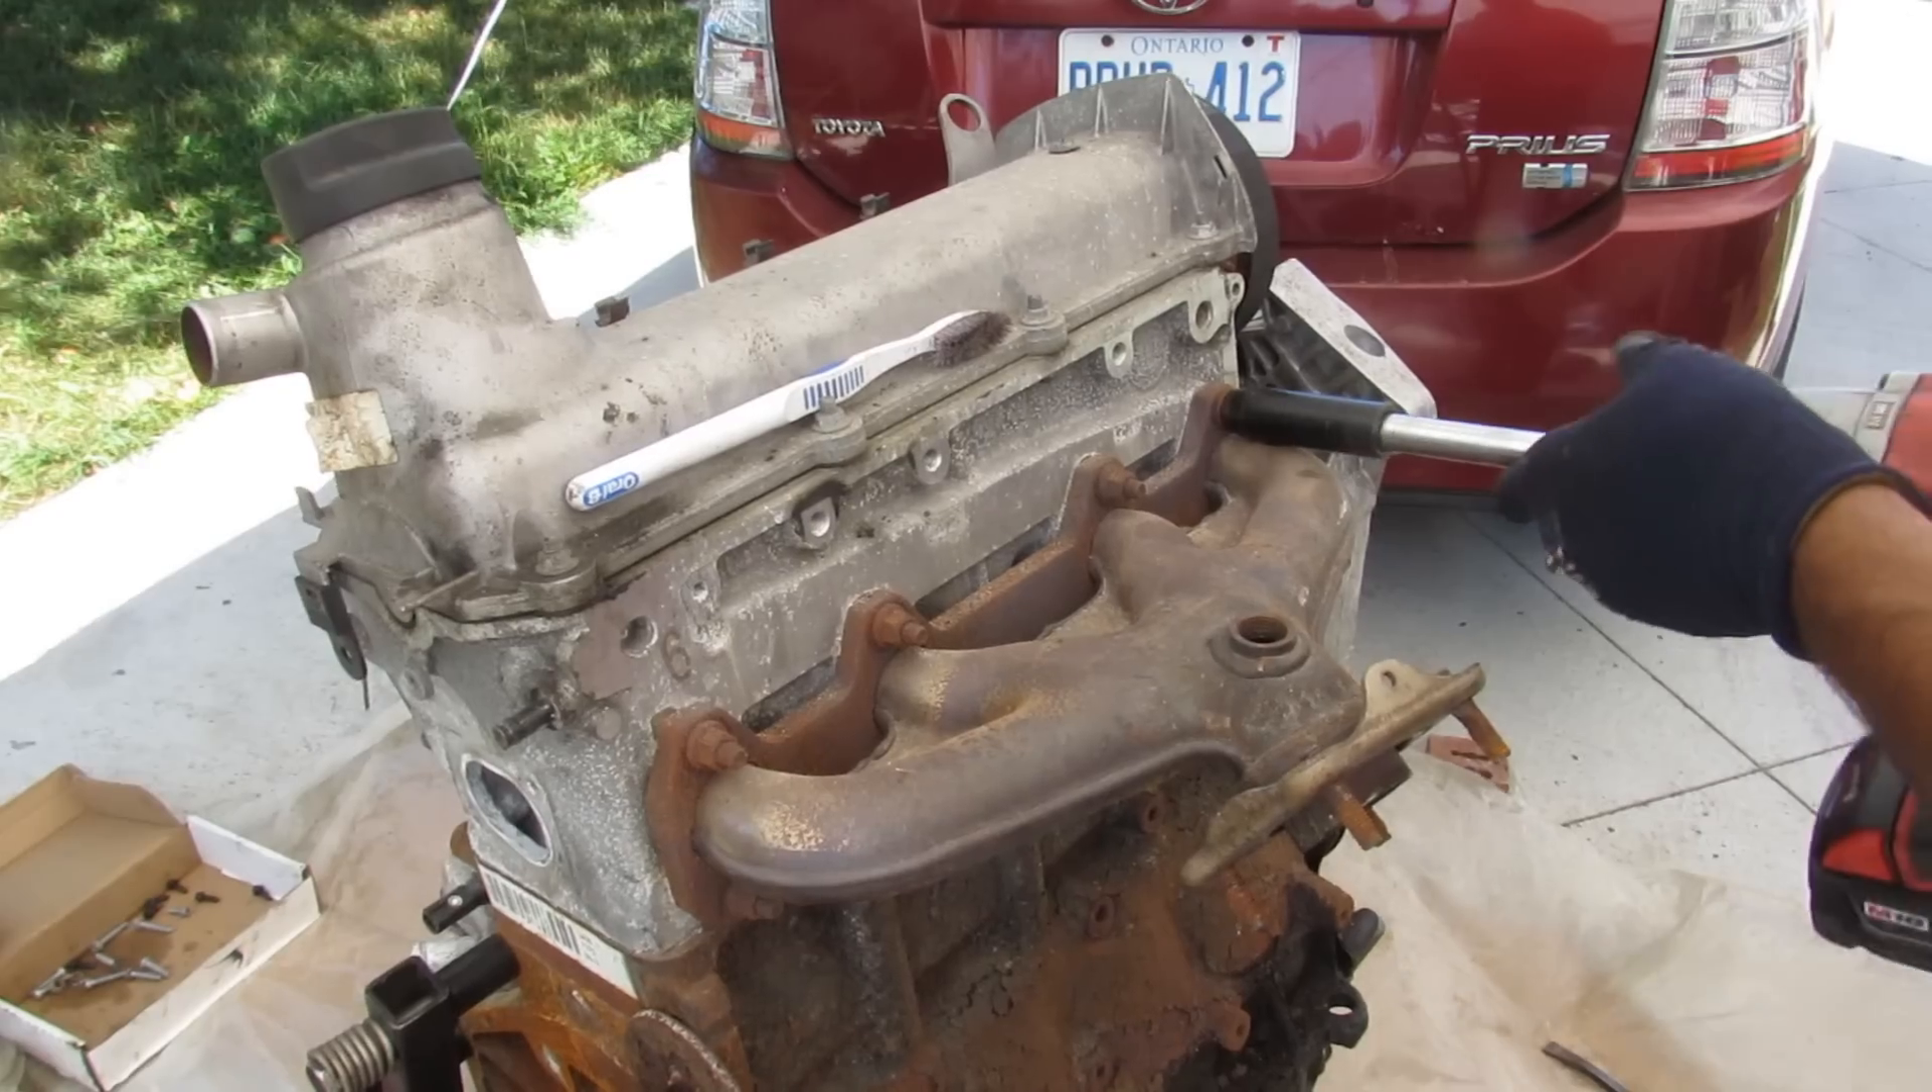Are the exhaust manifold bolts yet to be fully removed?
Yes.